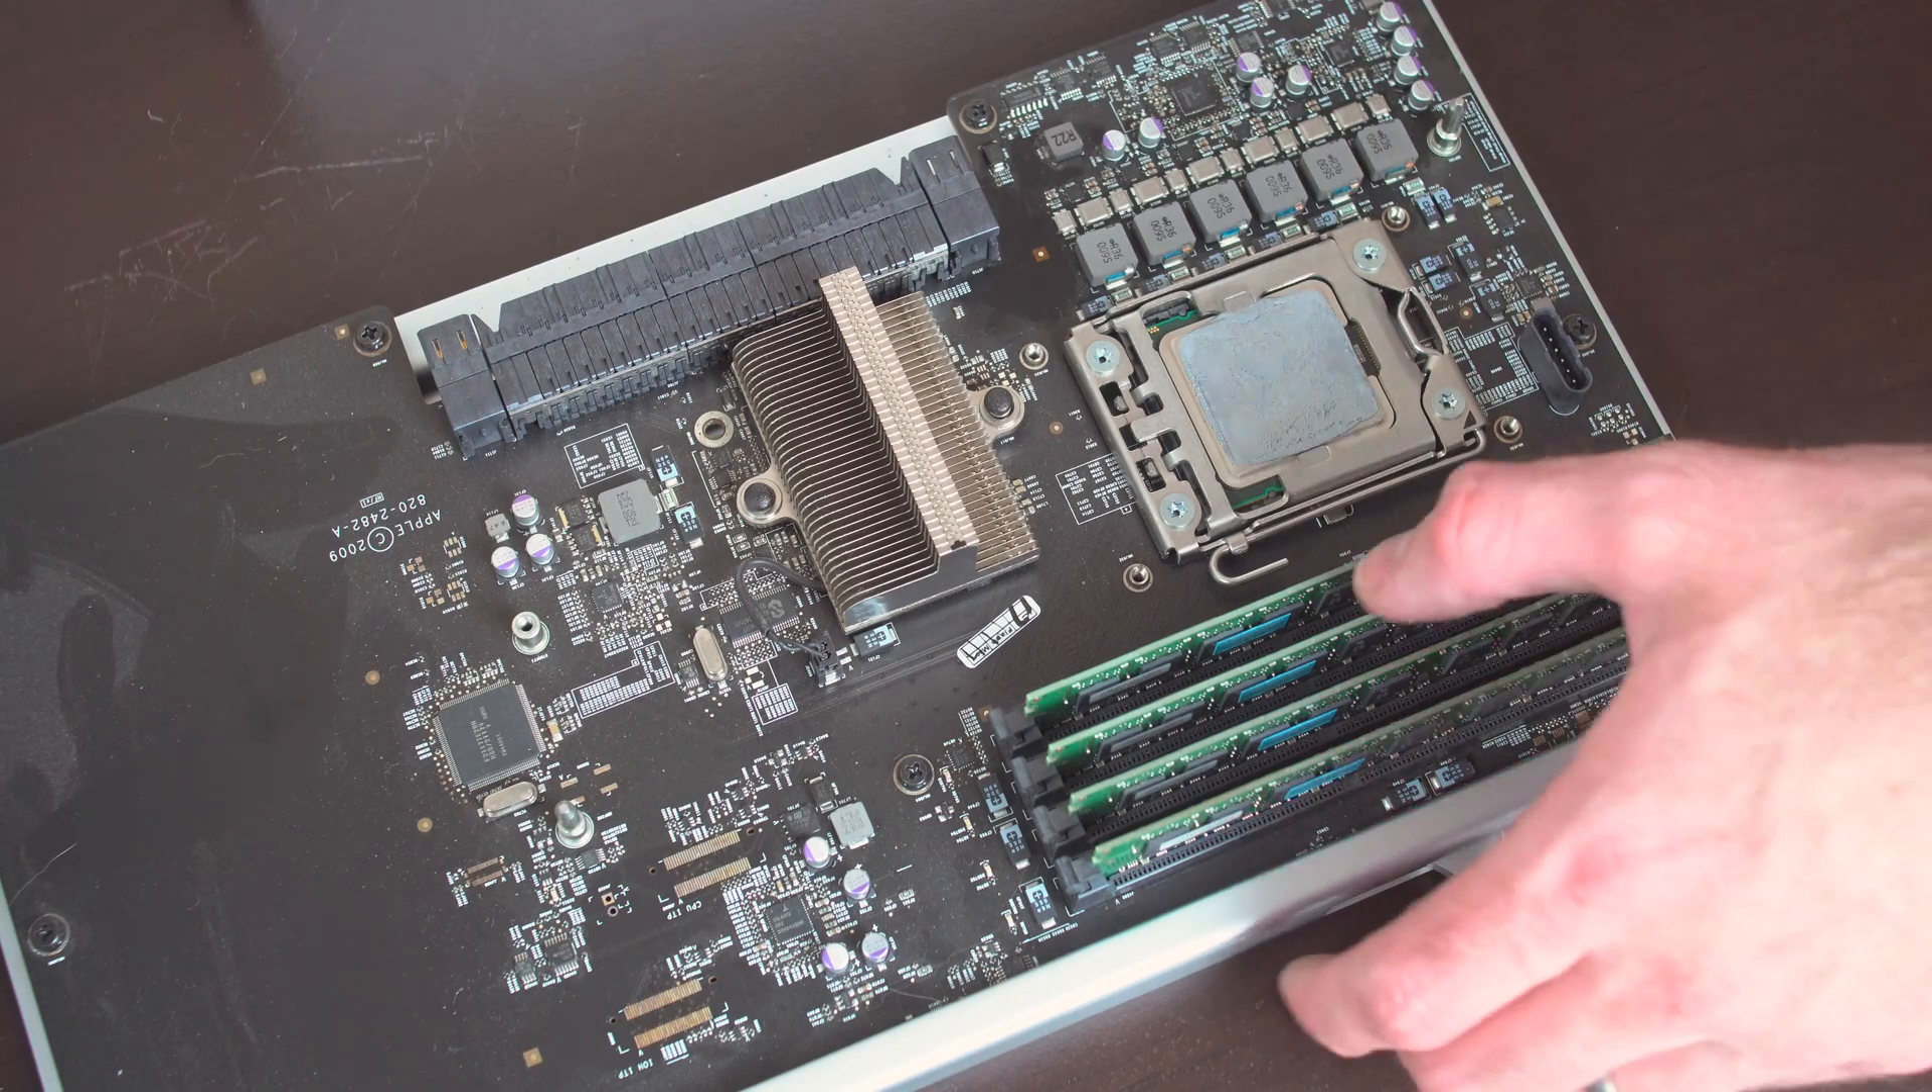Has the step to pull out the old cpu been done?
No.